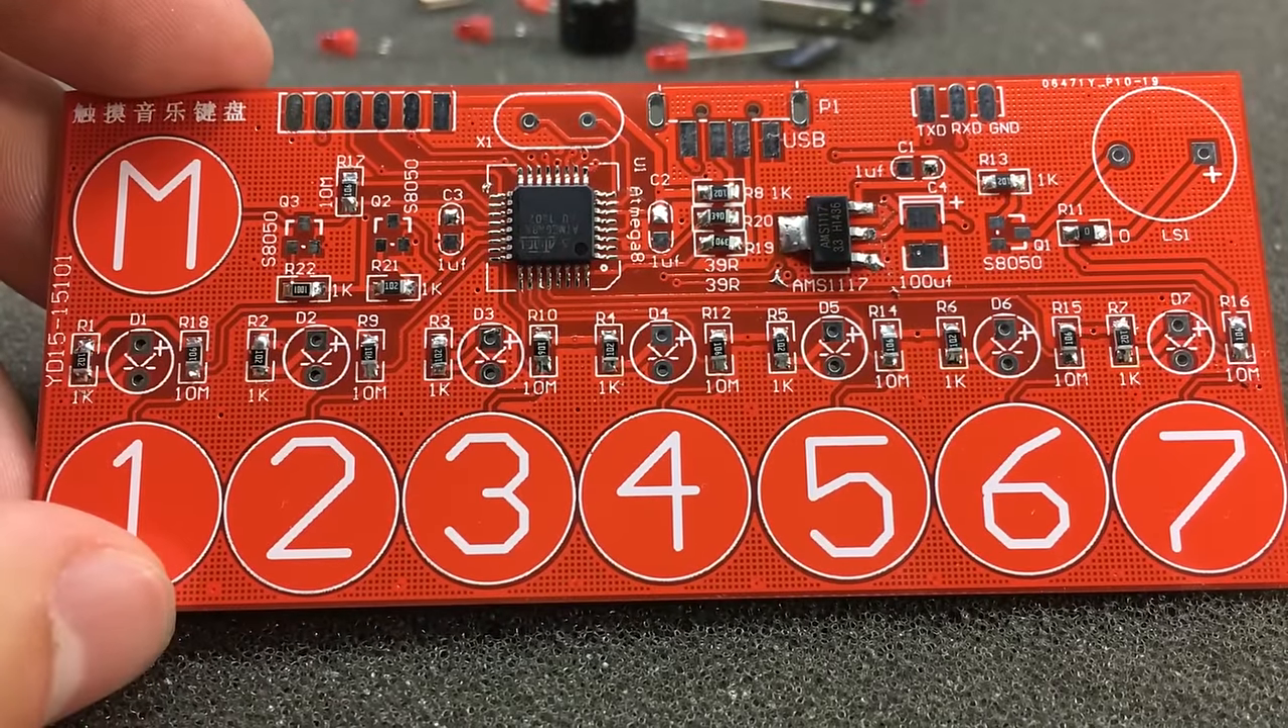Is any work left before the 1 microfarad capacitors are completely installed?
Yes.